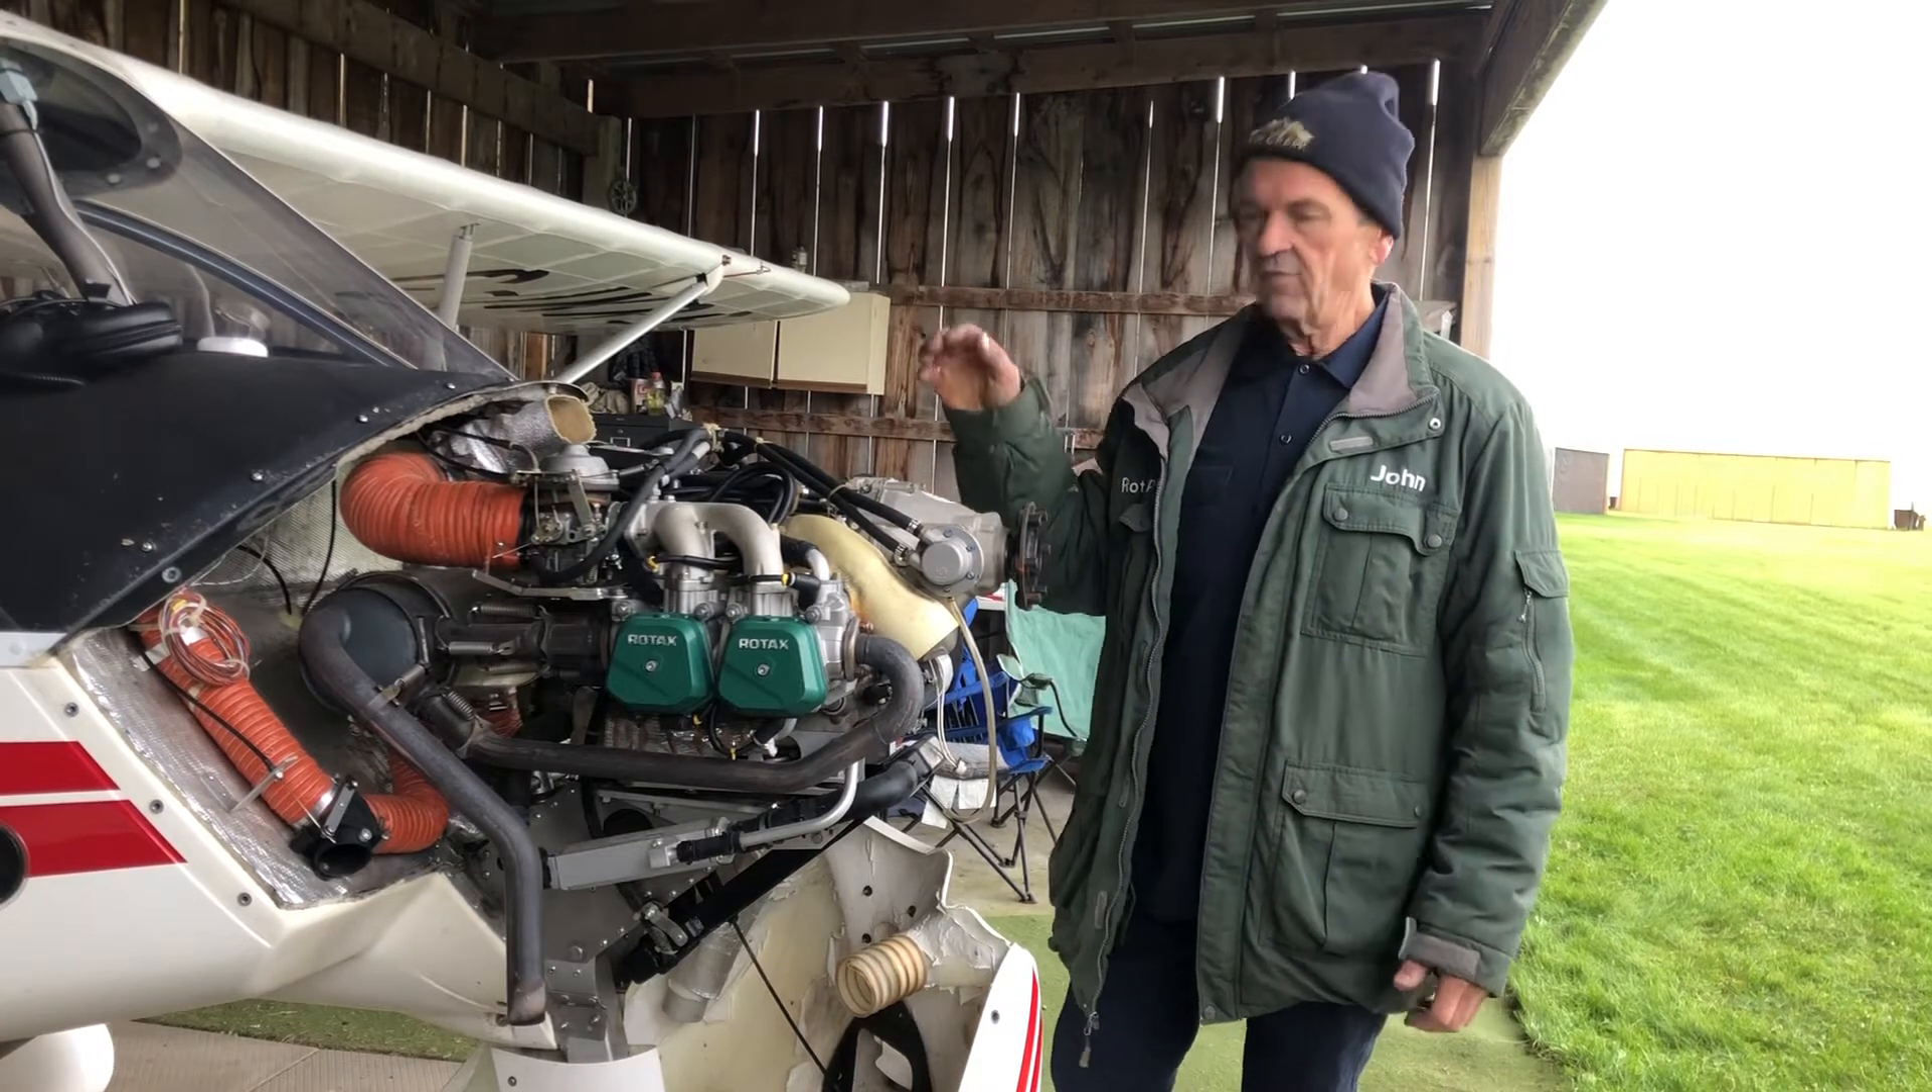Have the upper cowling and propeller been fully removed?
Yes.